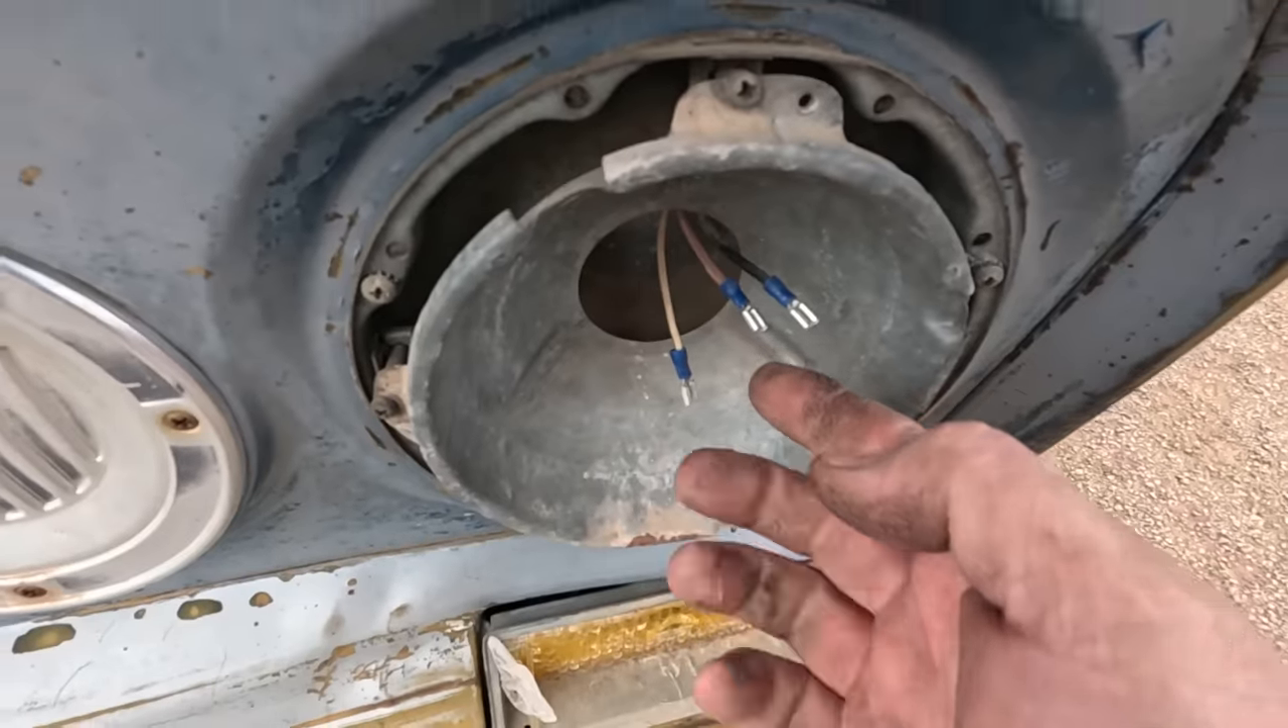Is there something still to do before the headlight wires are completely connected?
Yes.